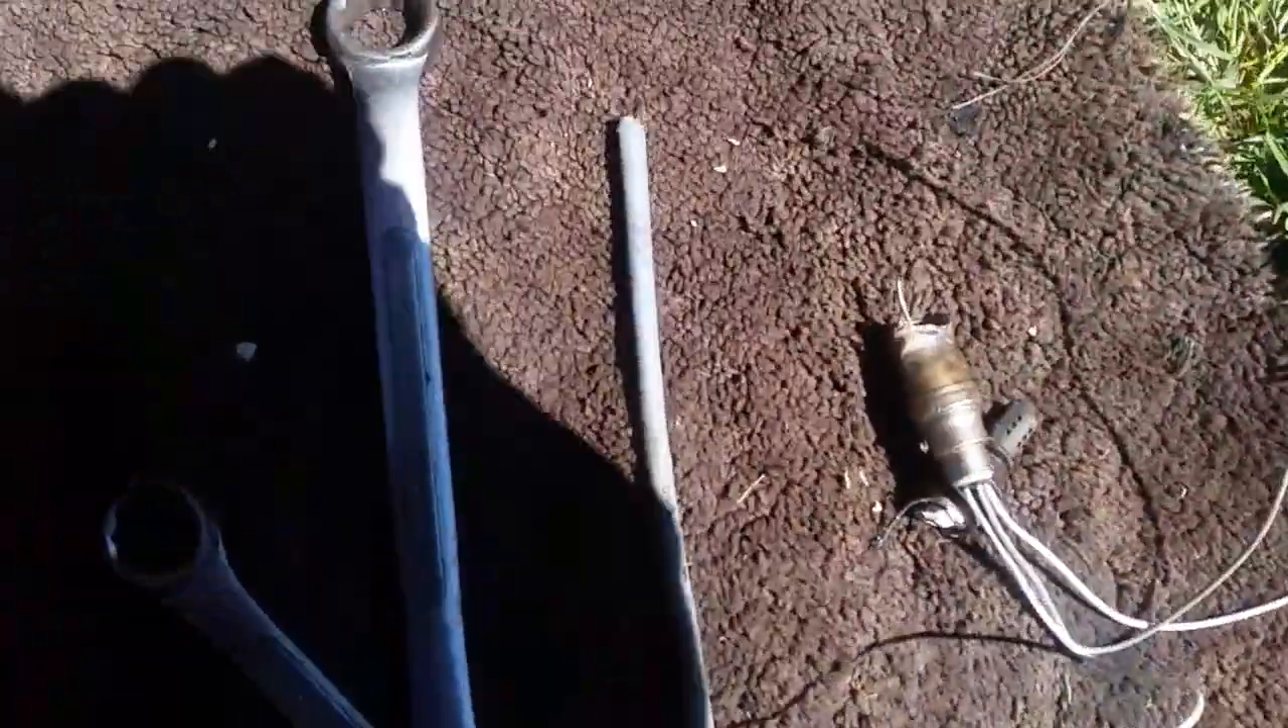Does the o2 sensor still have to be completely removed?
No.